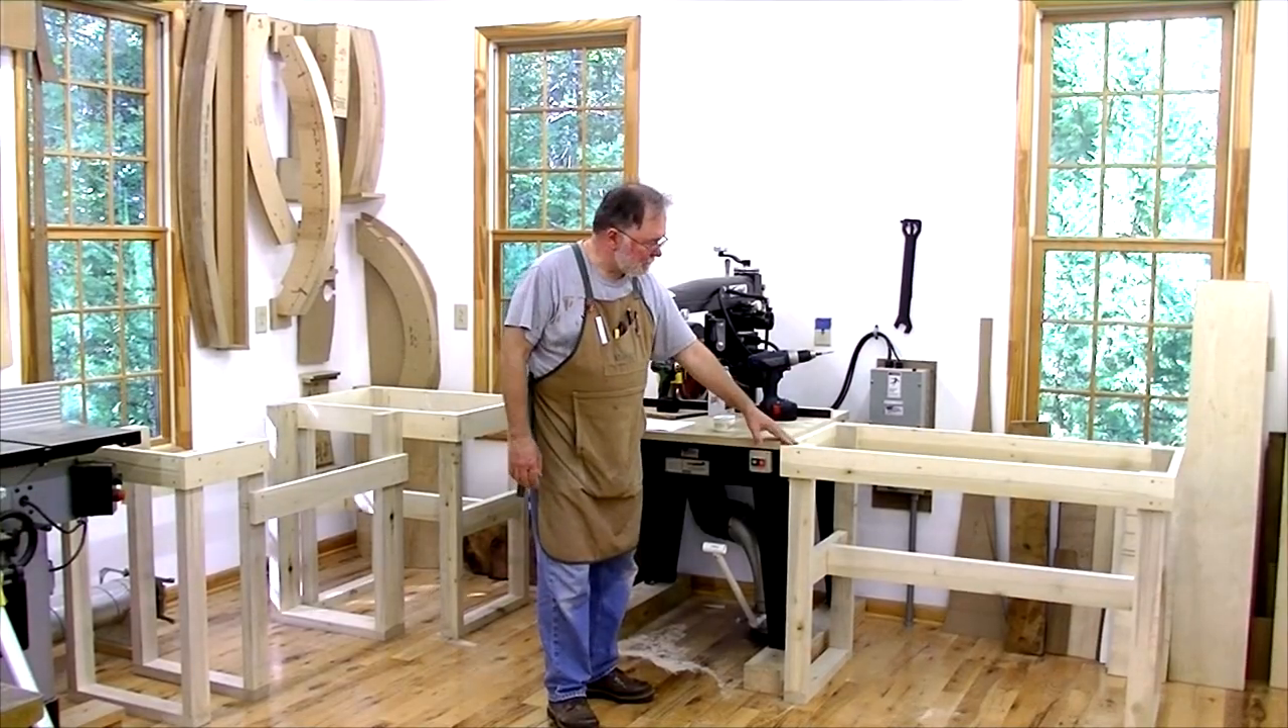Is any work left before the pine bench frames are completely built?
No.